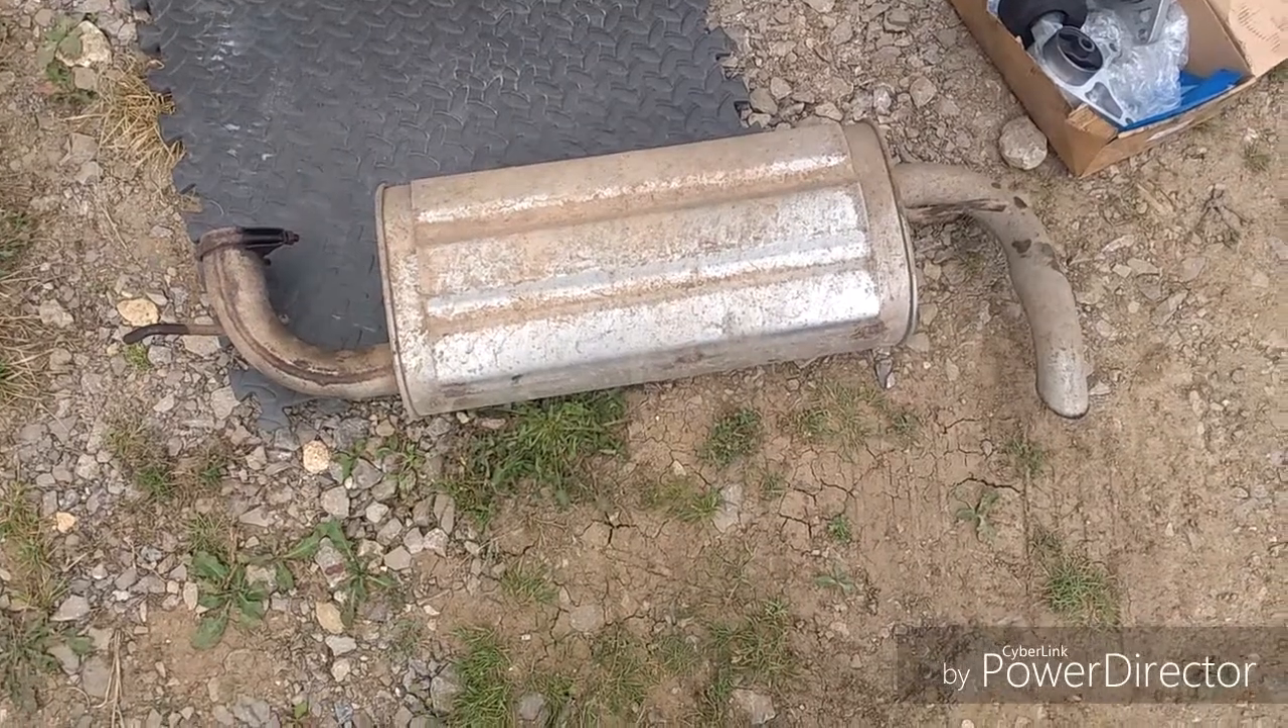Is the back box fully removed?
Yes.